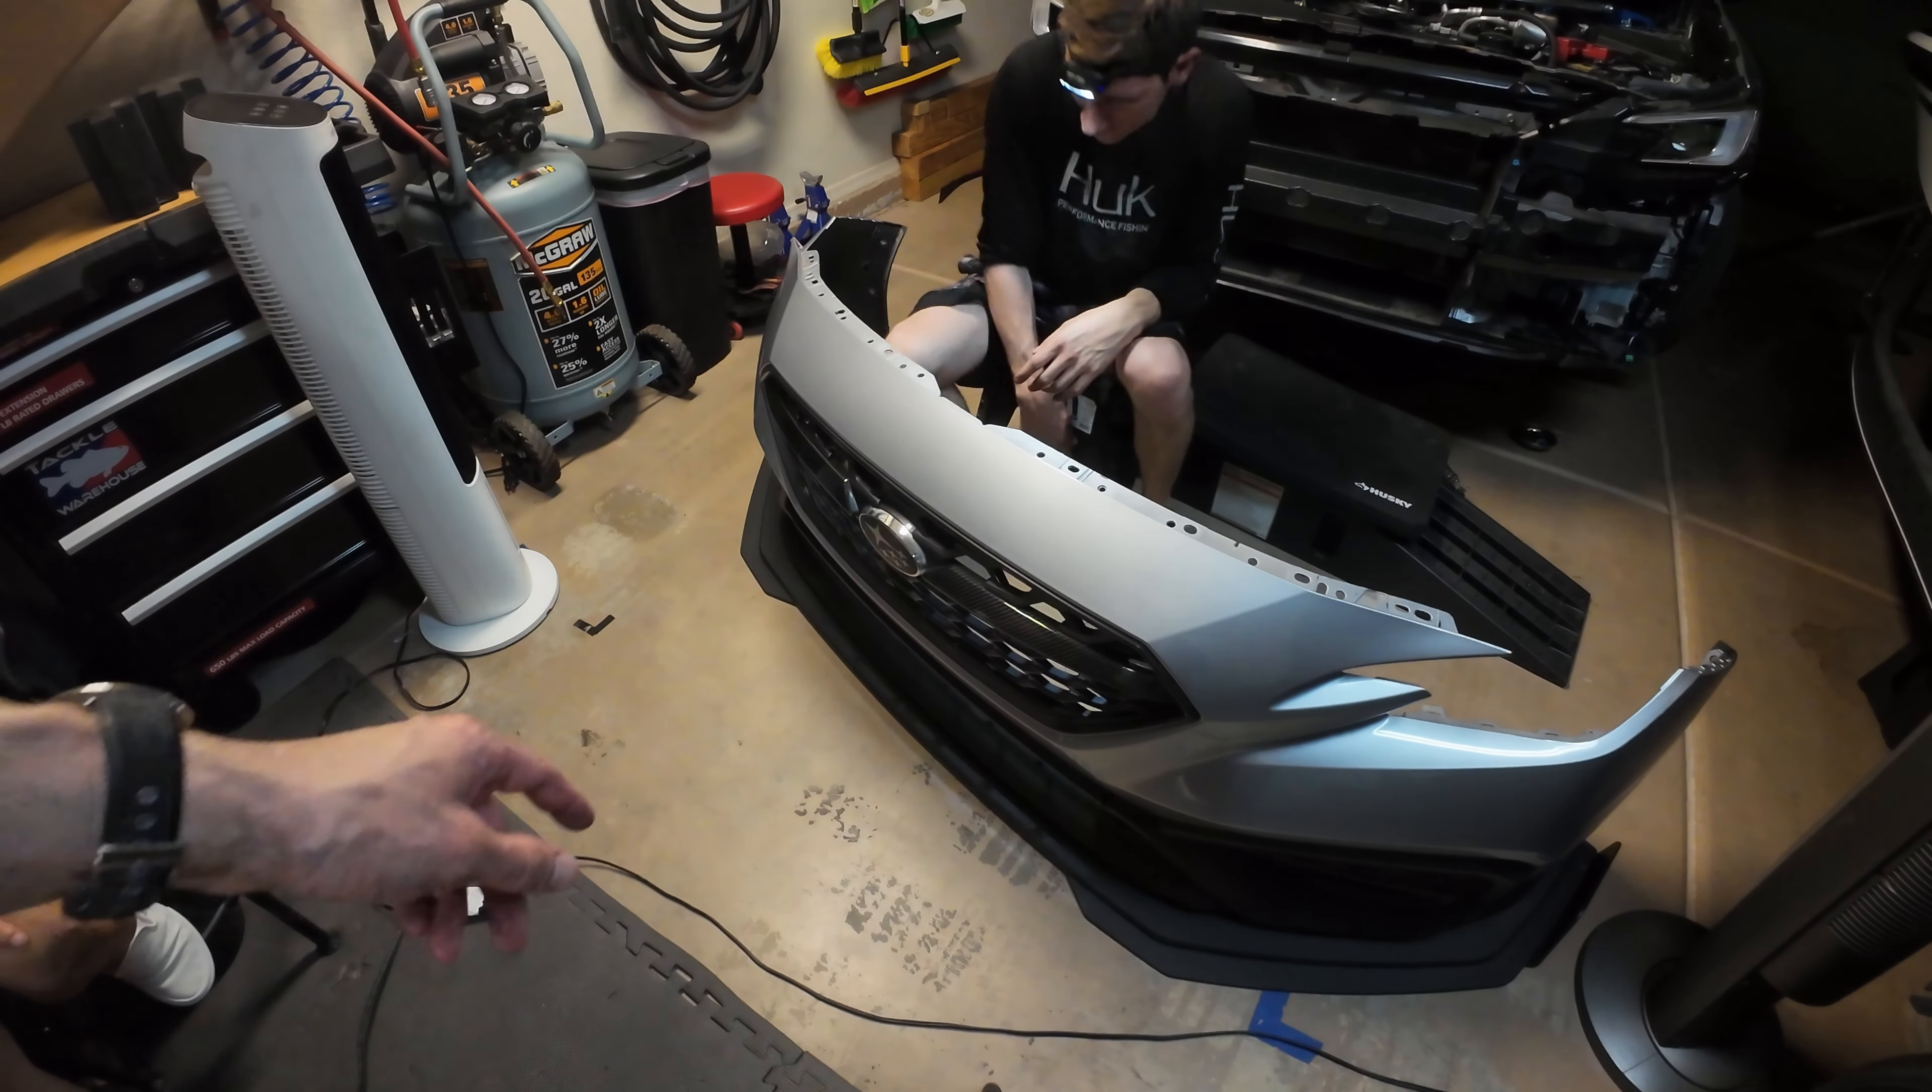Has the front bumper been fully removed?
Yes.